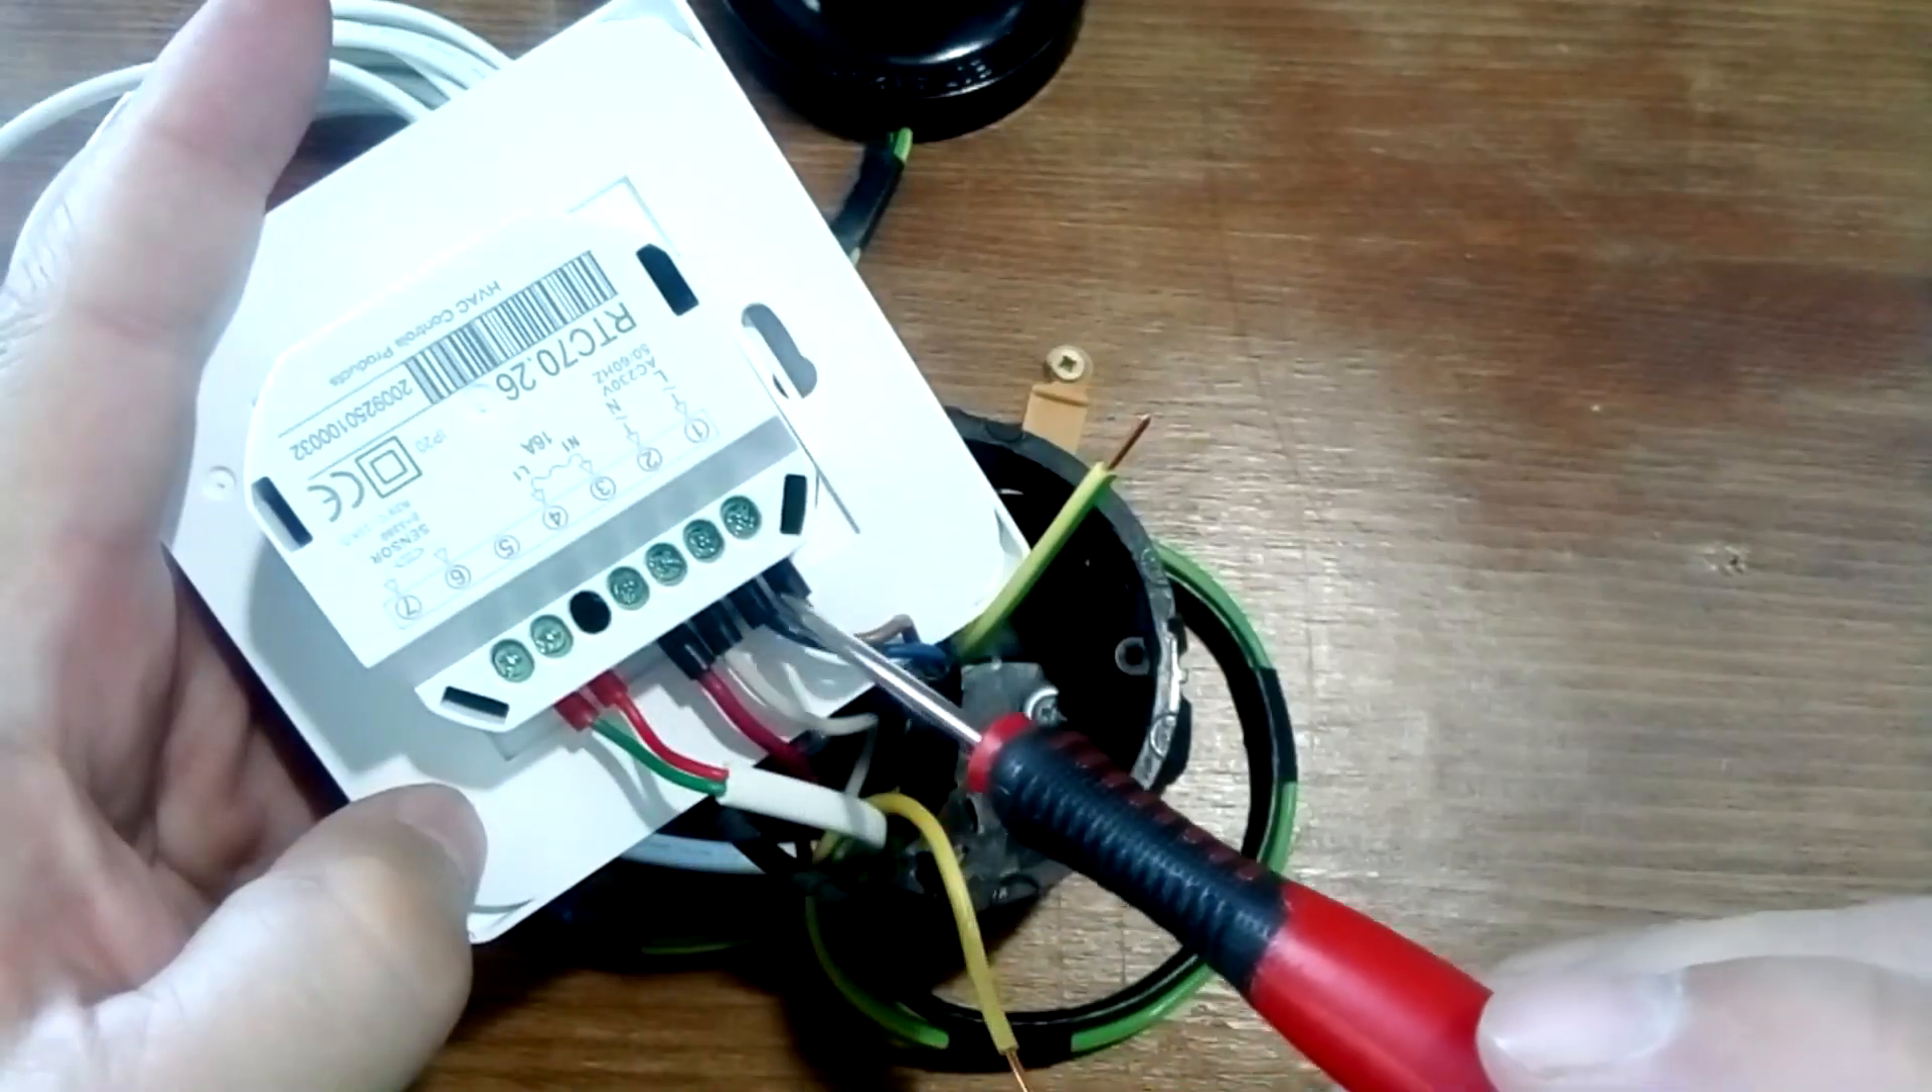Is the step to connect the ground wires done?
No.